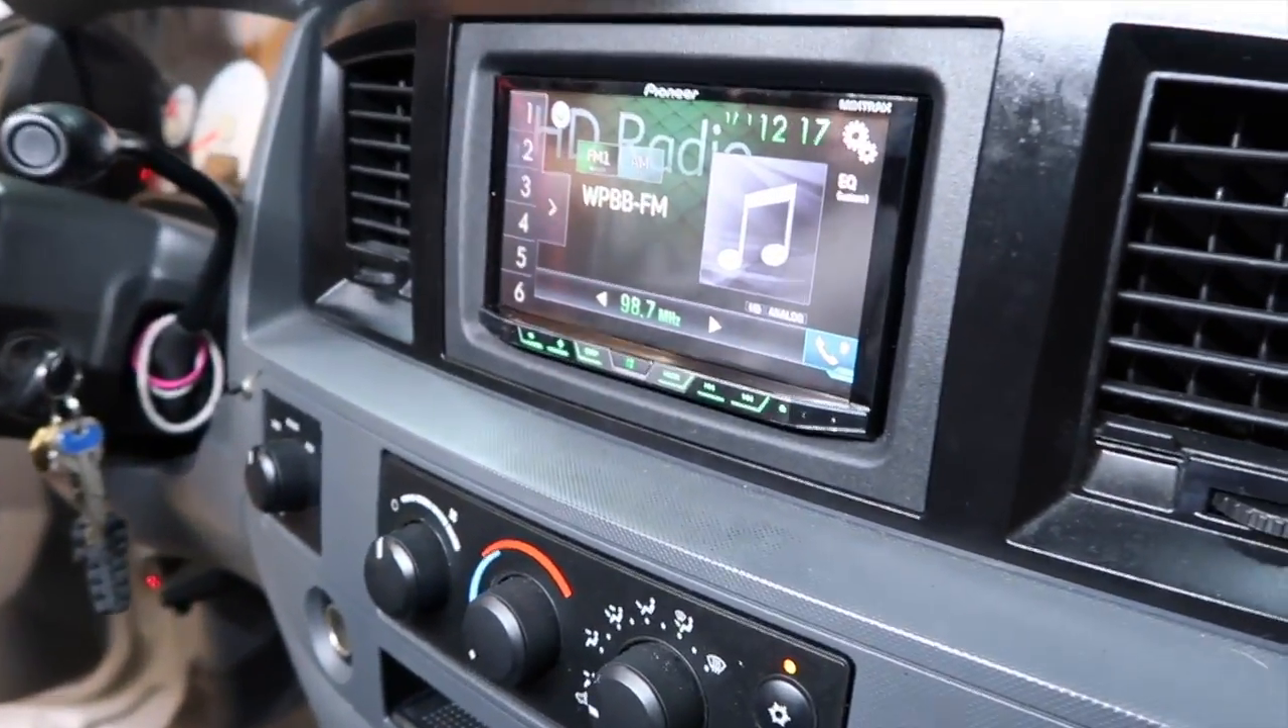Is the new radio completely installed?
Yes.